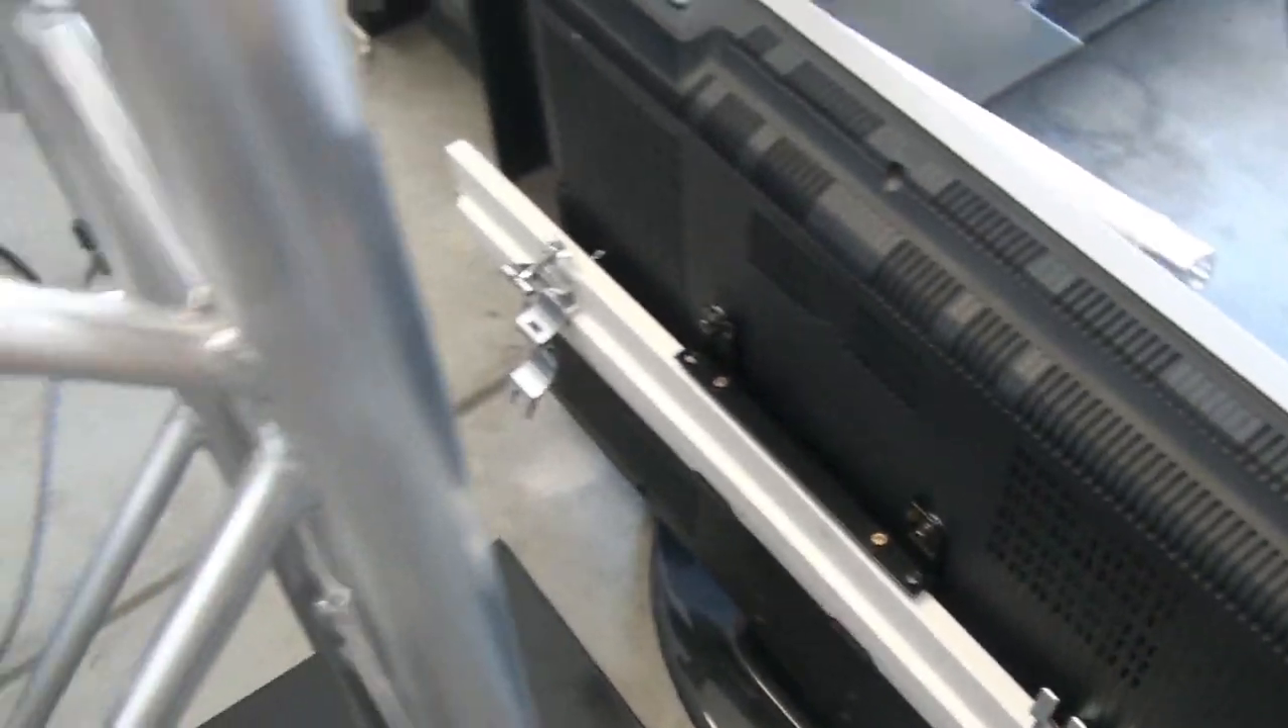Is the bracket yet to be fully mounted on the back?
No.